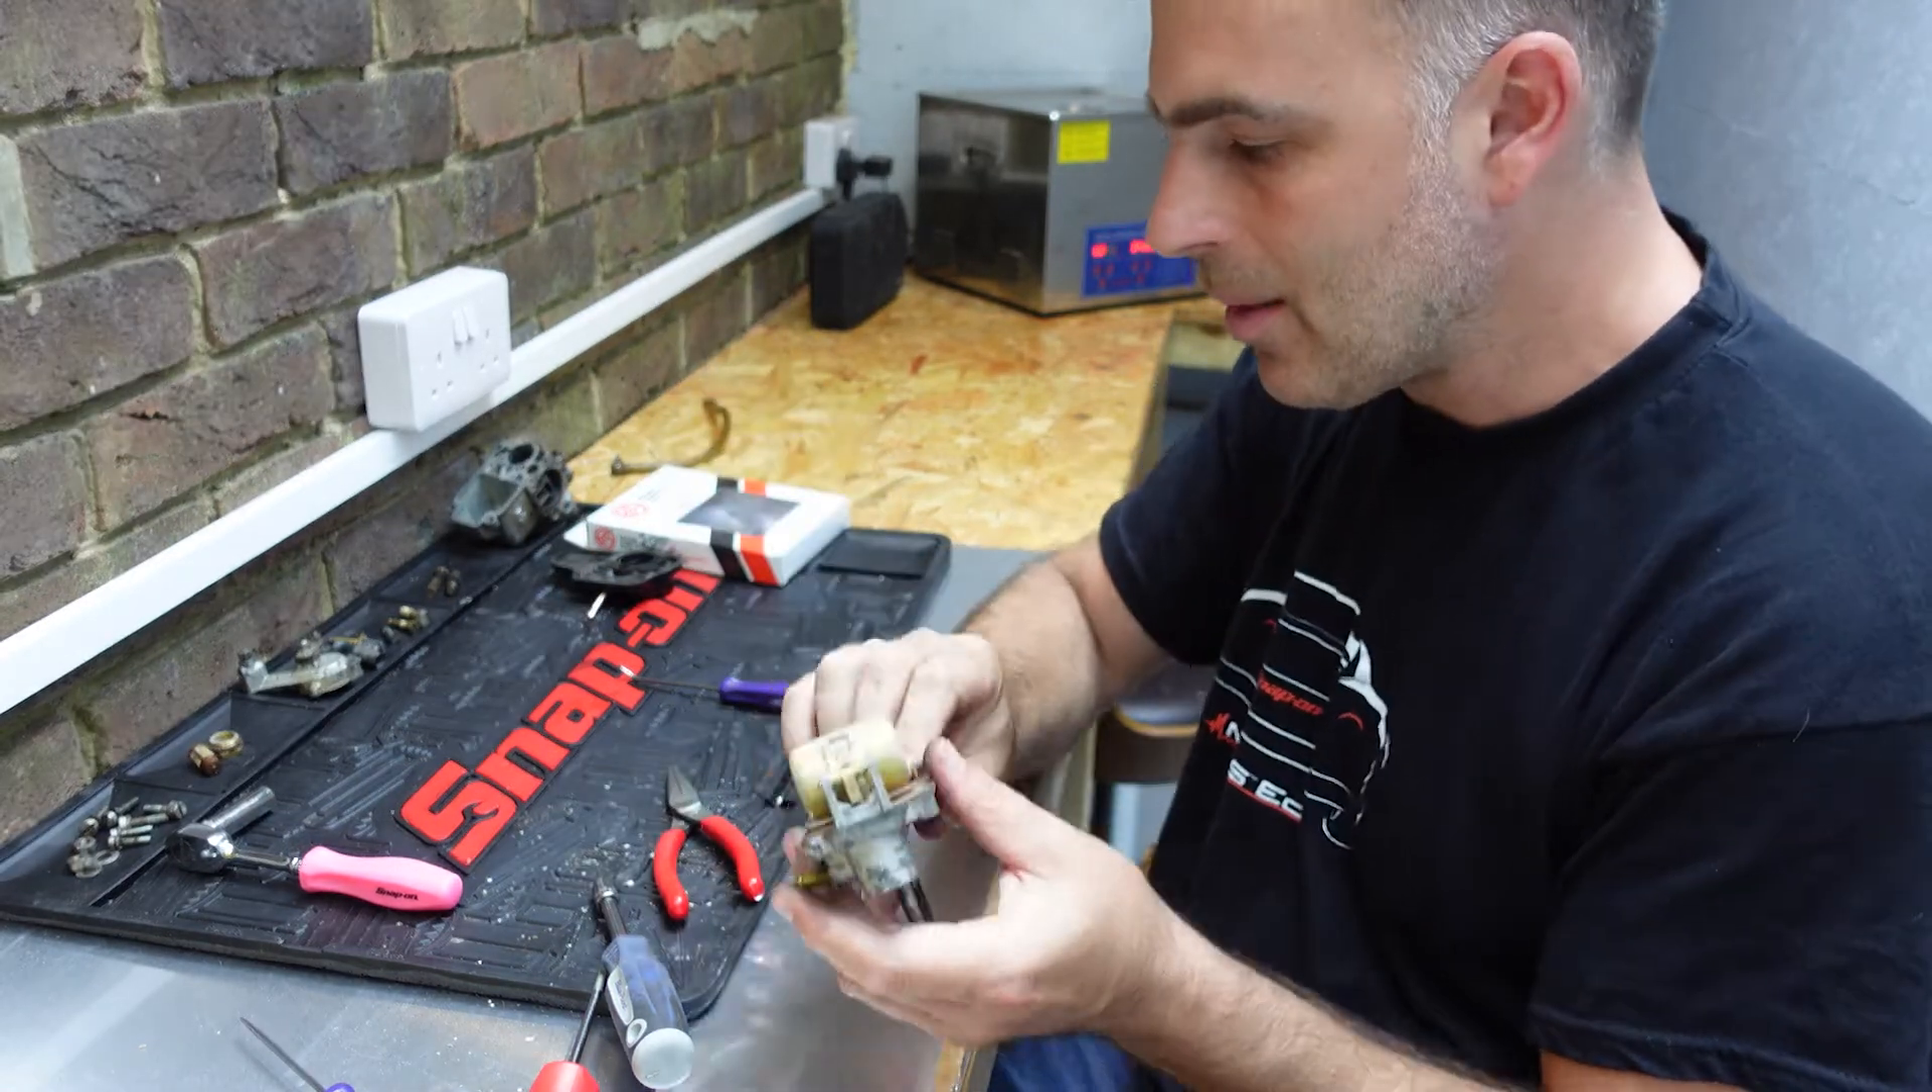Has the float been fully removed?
No.